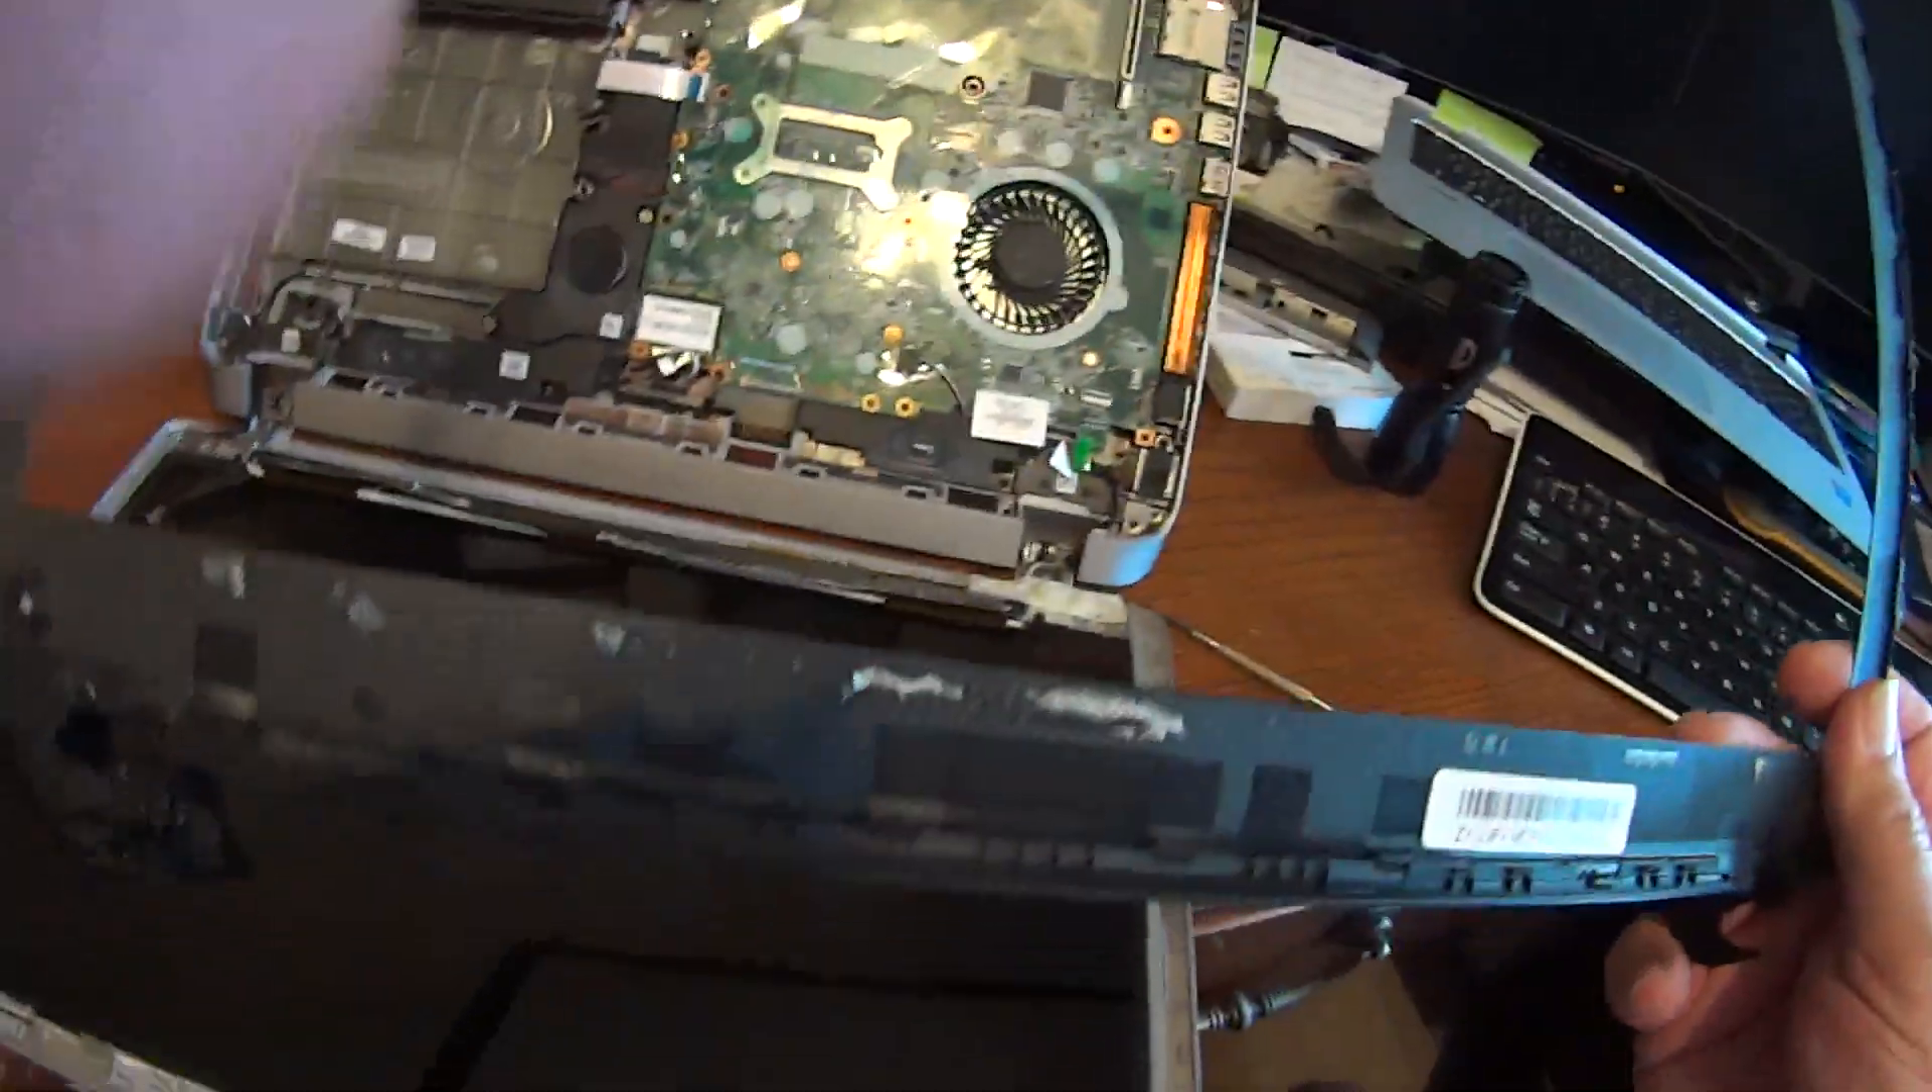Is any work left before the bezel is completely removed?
No.